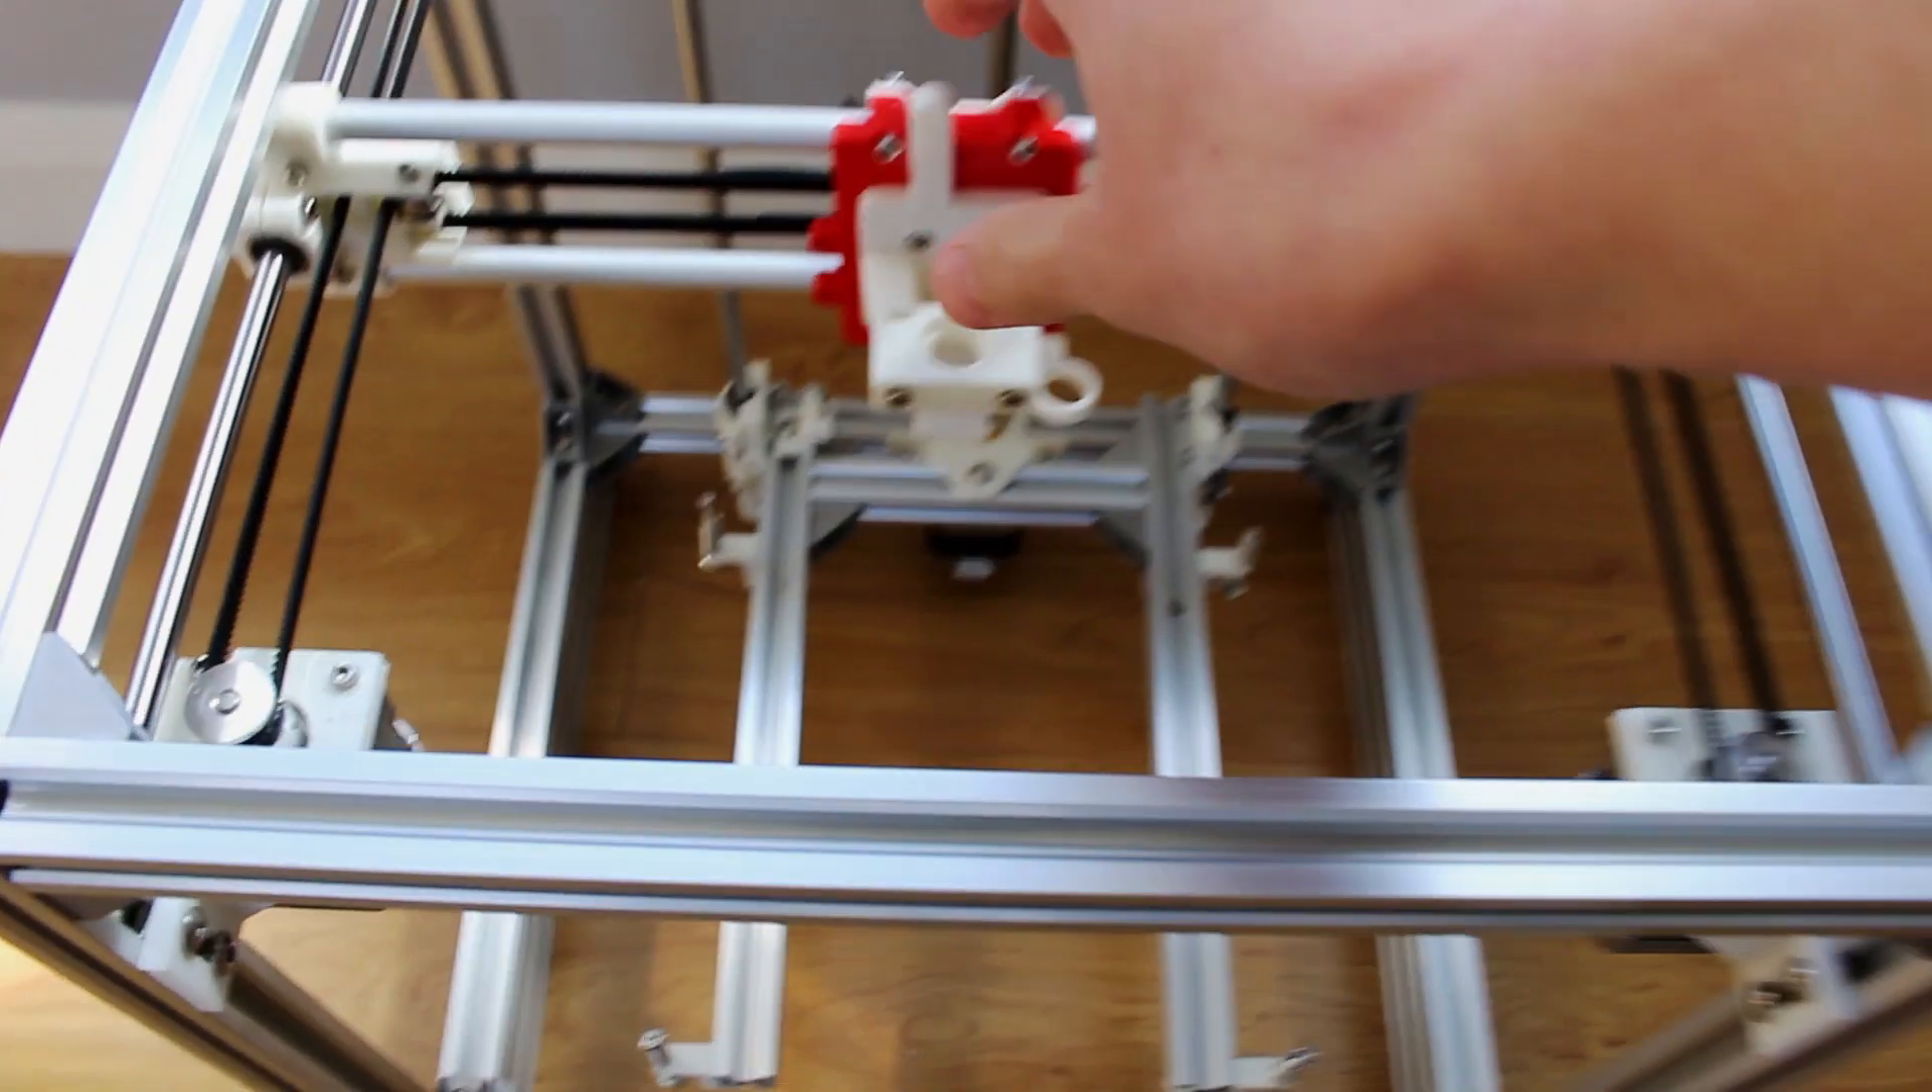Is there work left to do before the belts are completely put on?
No.